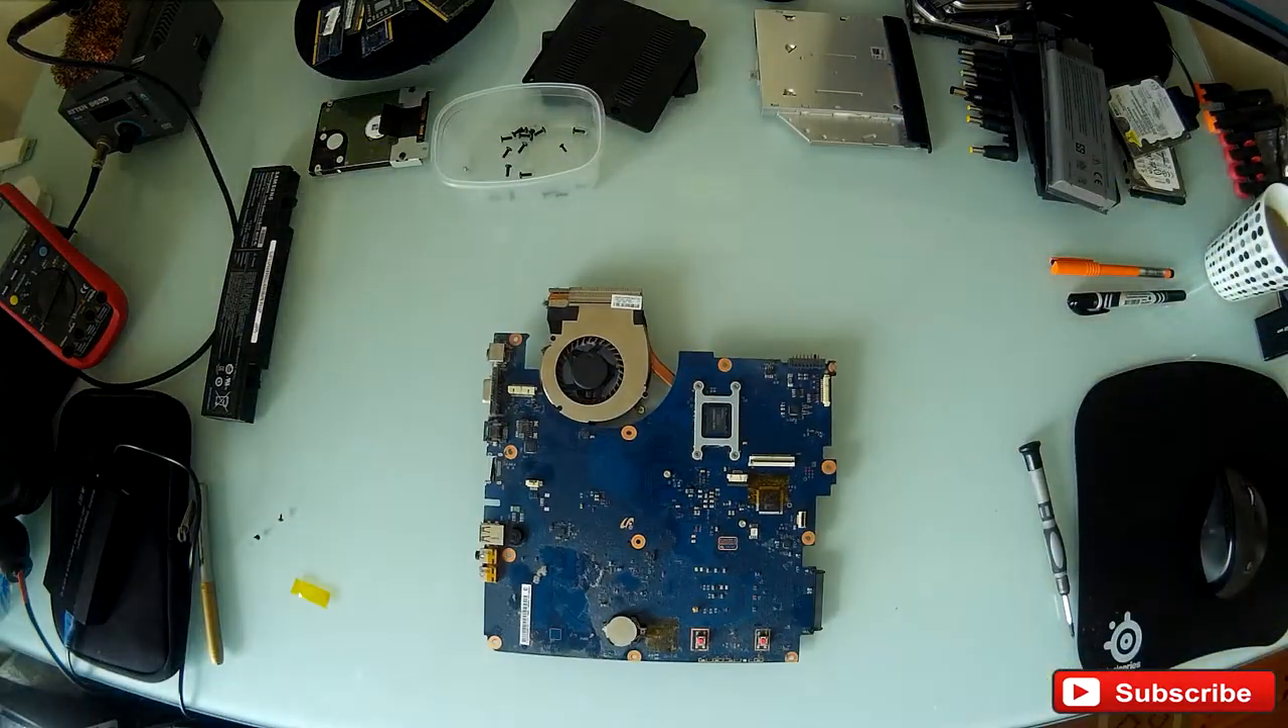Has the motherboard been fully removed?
Yes.